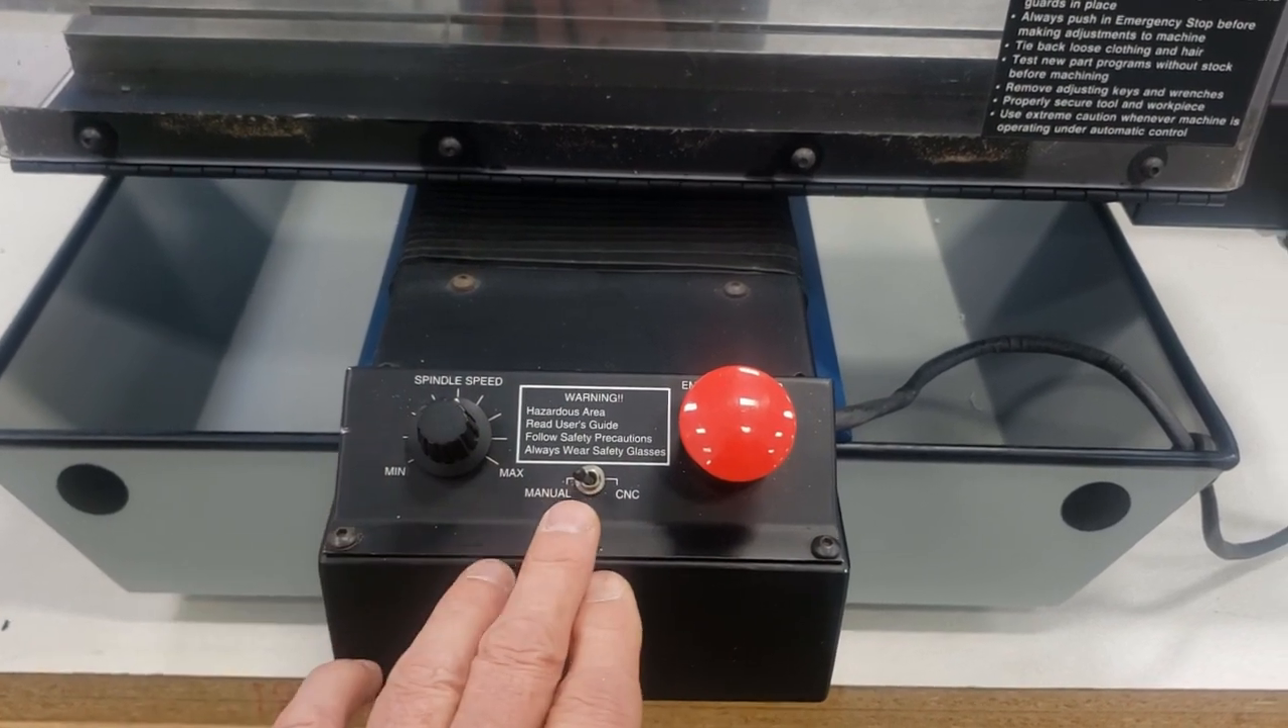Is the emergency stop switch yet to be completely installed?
No.